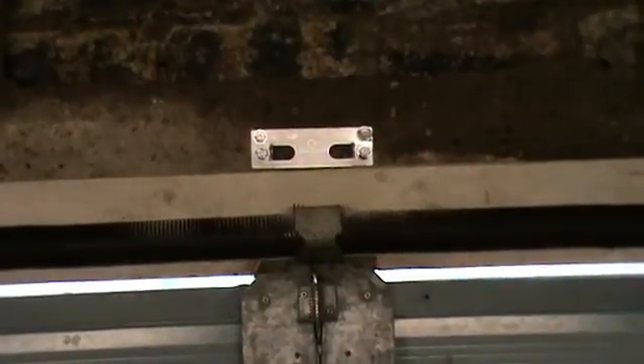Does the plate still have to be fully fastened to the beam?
No.